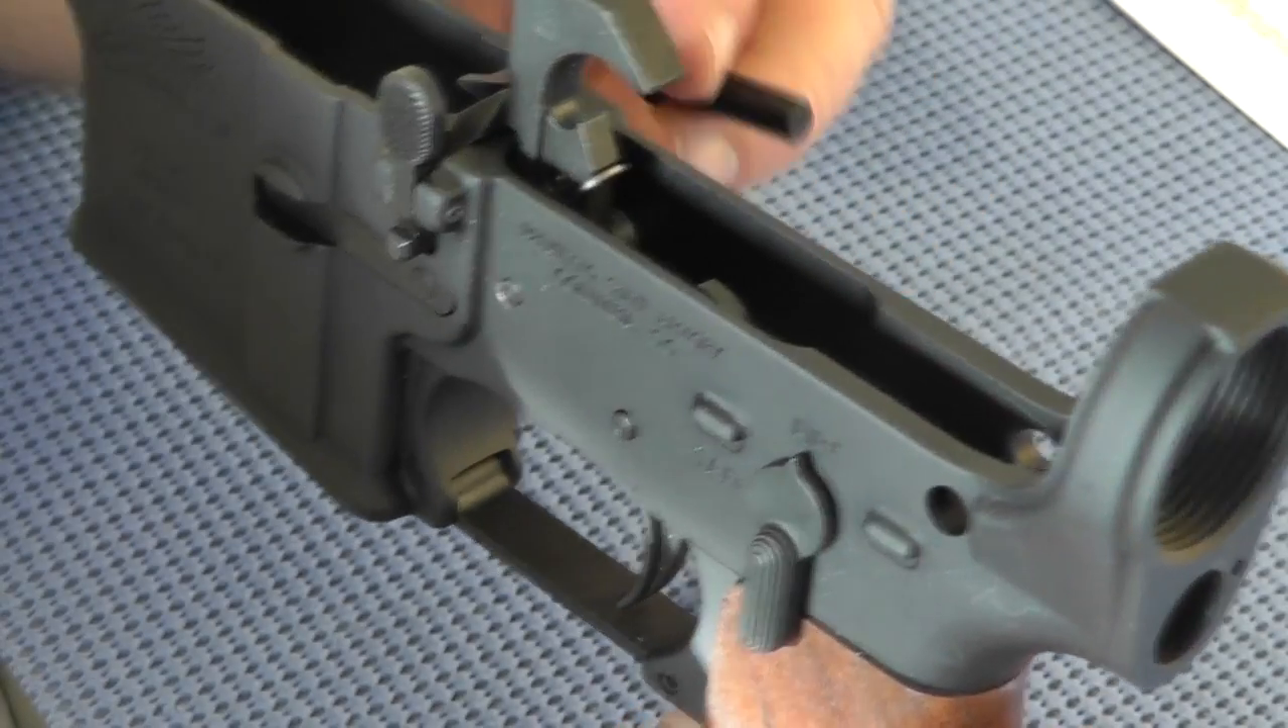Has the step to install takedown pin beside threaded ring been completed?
No.